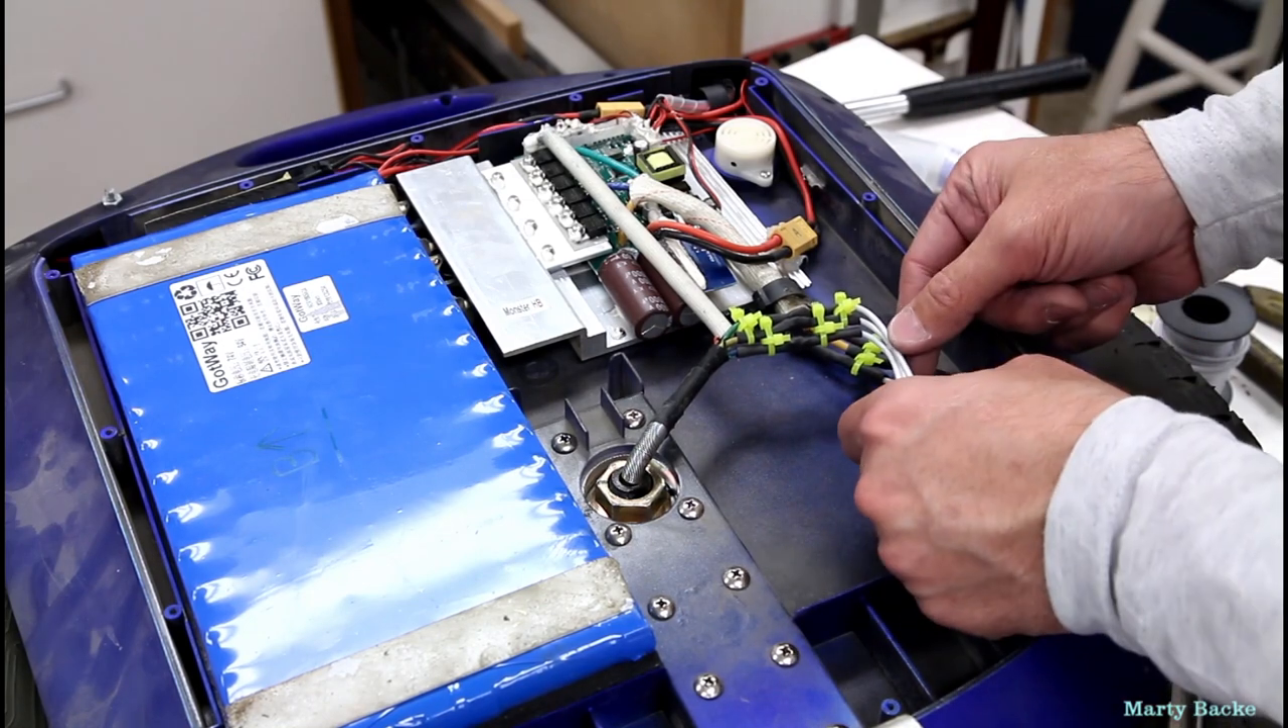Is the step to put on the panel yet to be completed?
Yes.